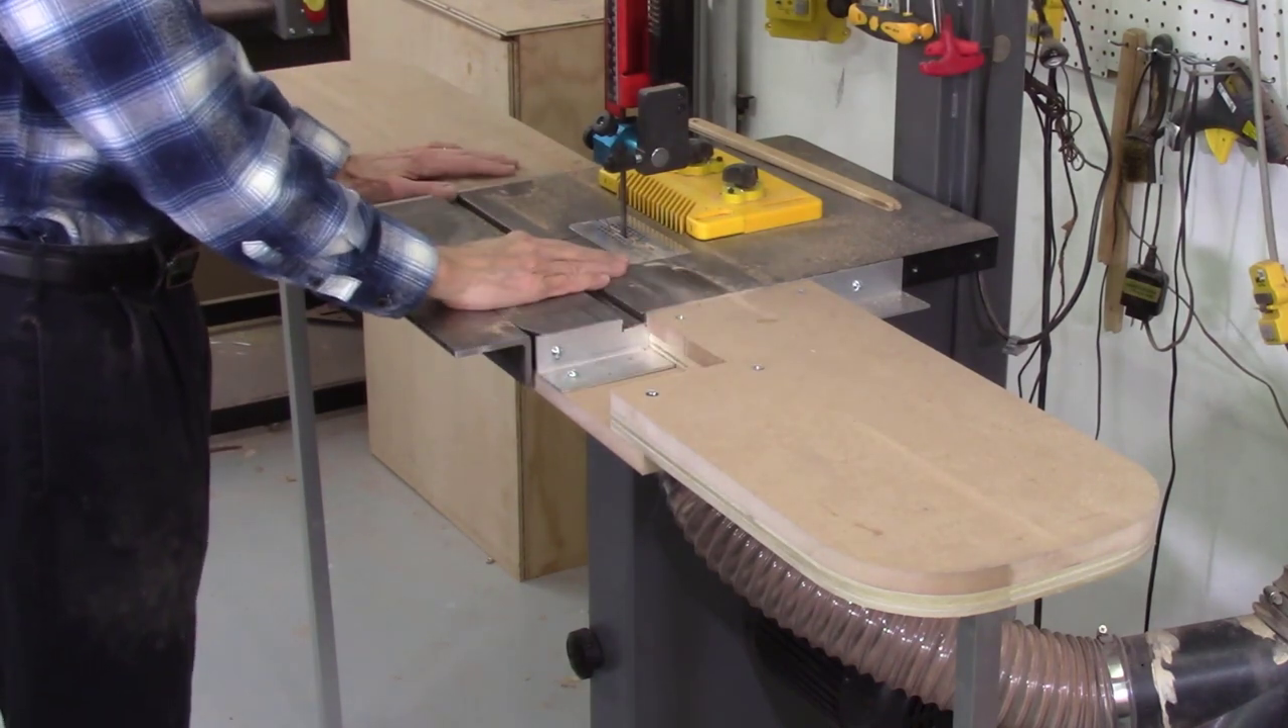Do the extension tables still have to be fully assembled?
No.